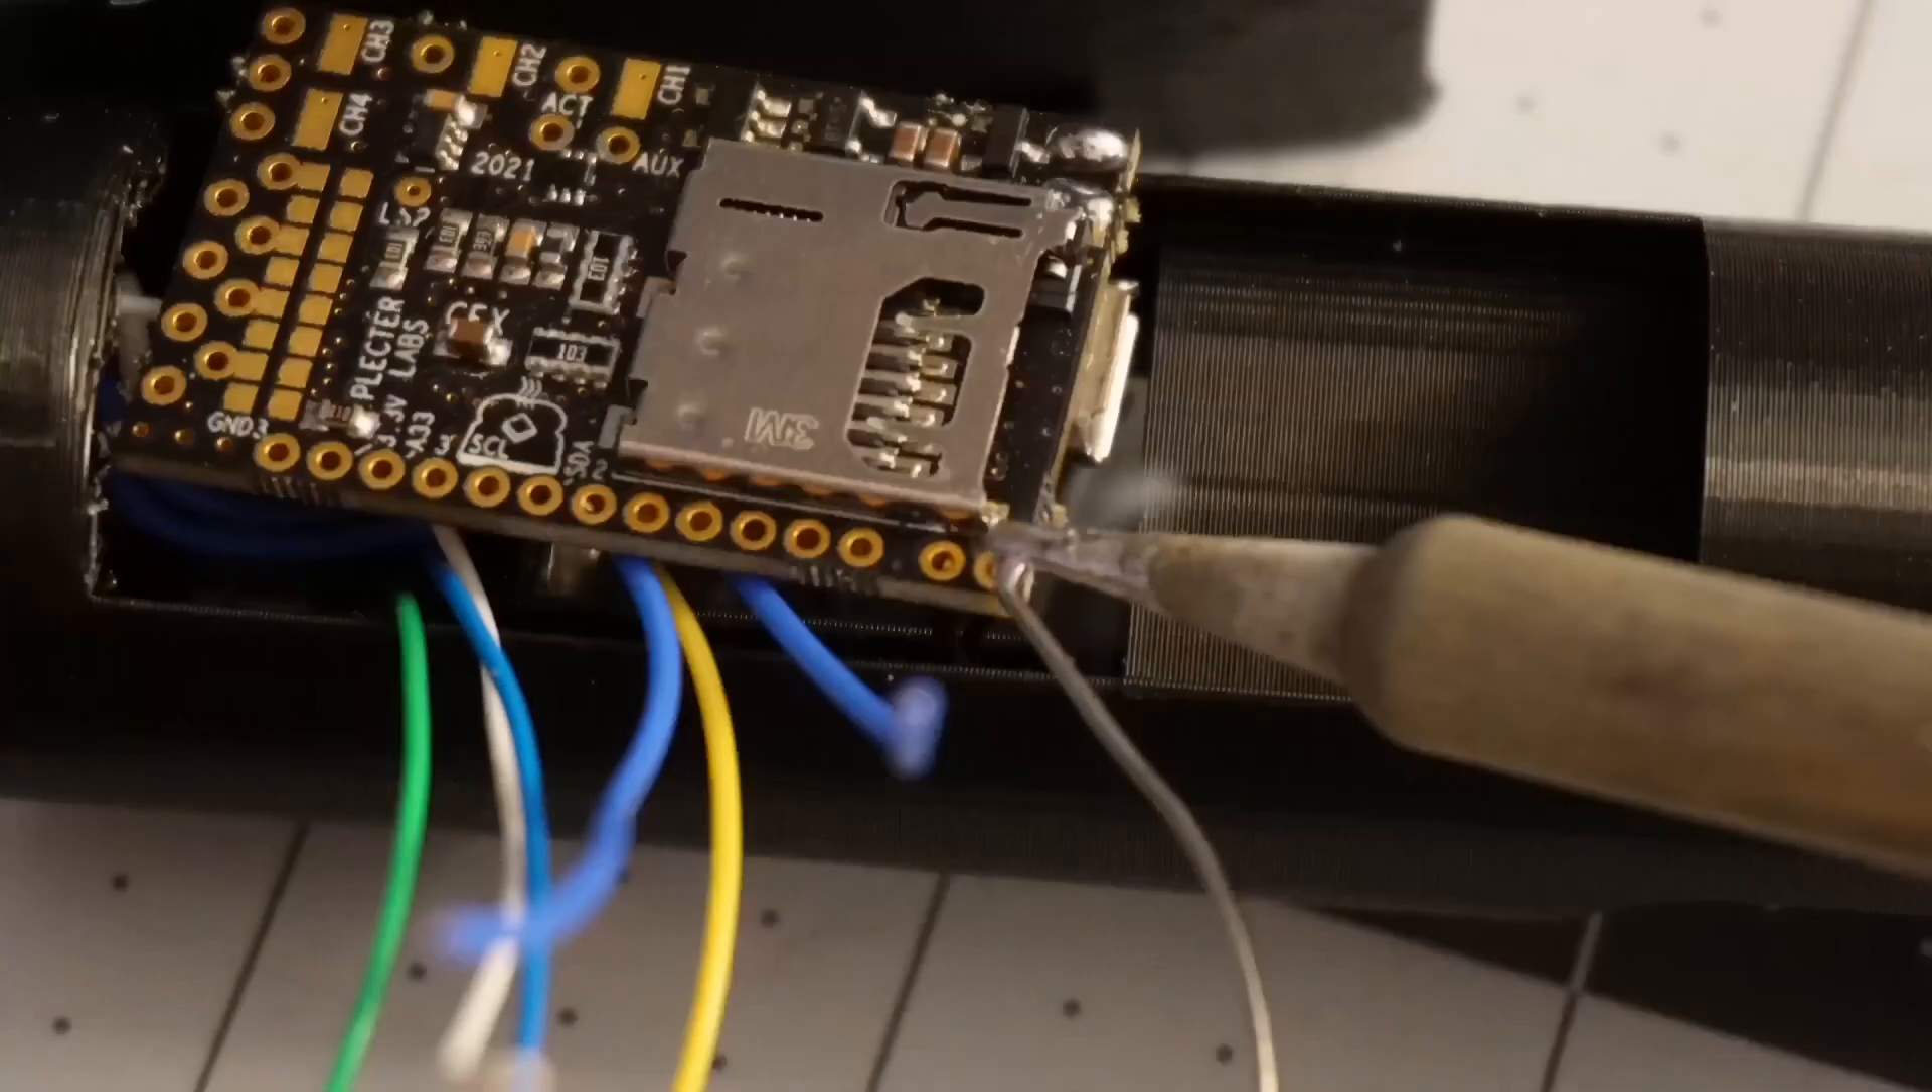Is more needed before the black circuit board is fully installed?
Yes.